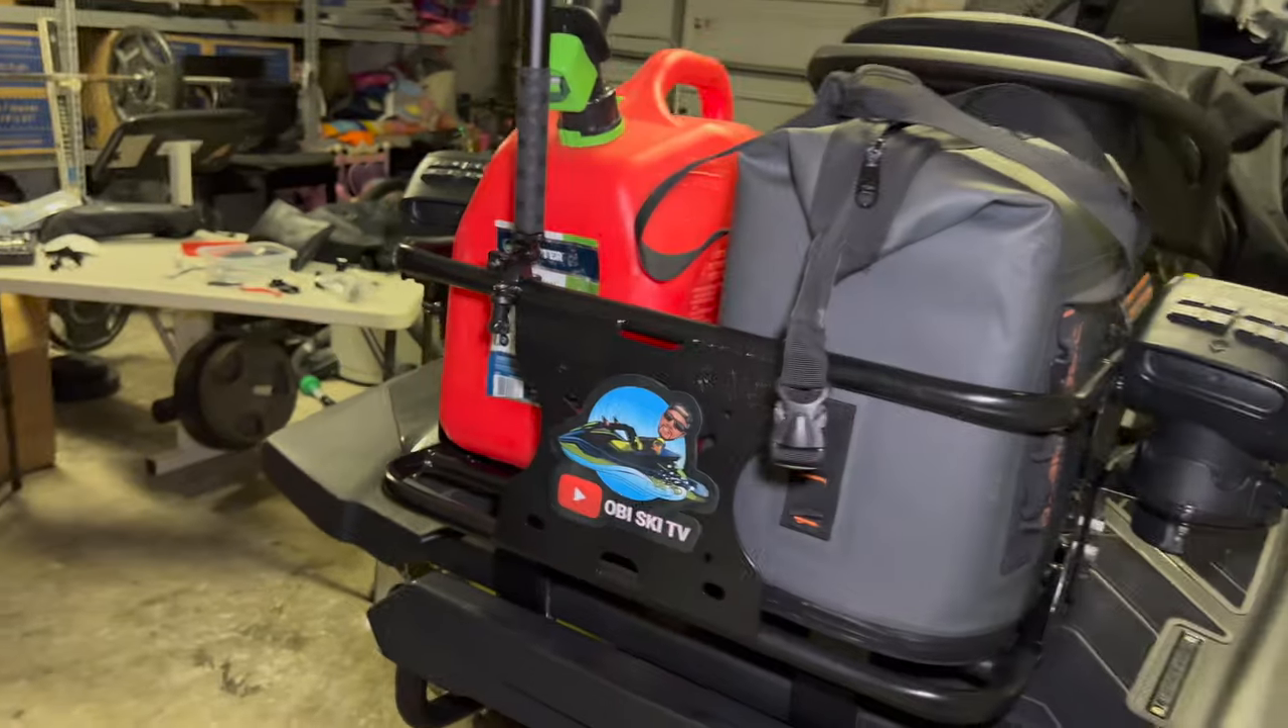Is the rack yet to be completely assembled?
No.